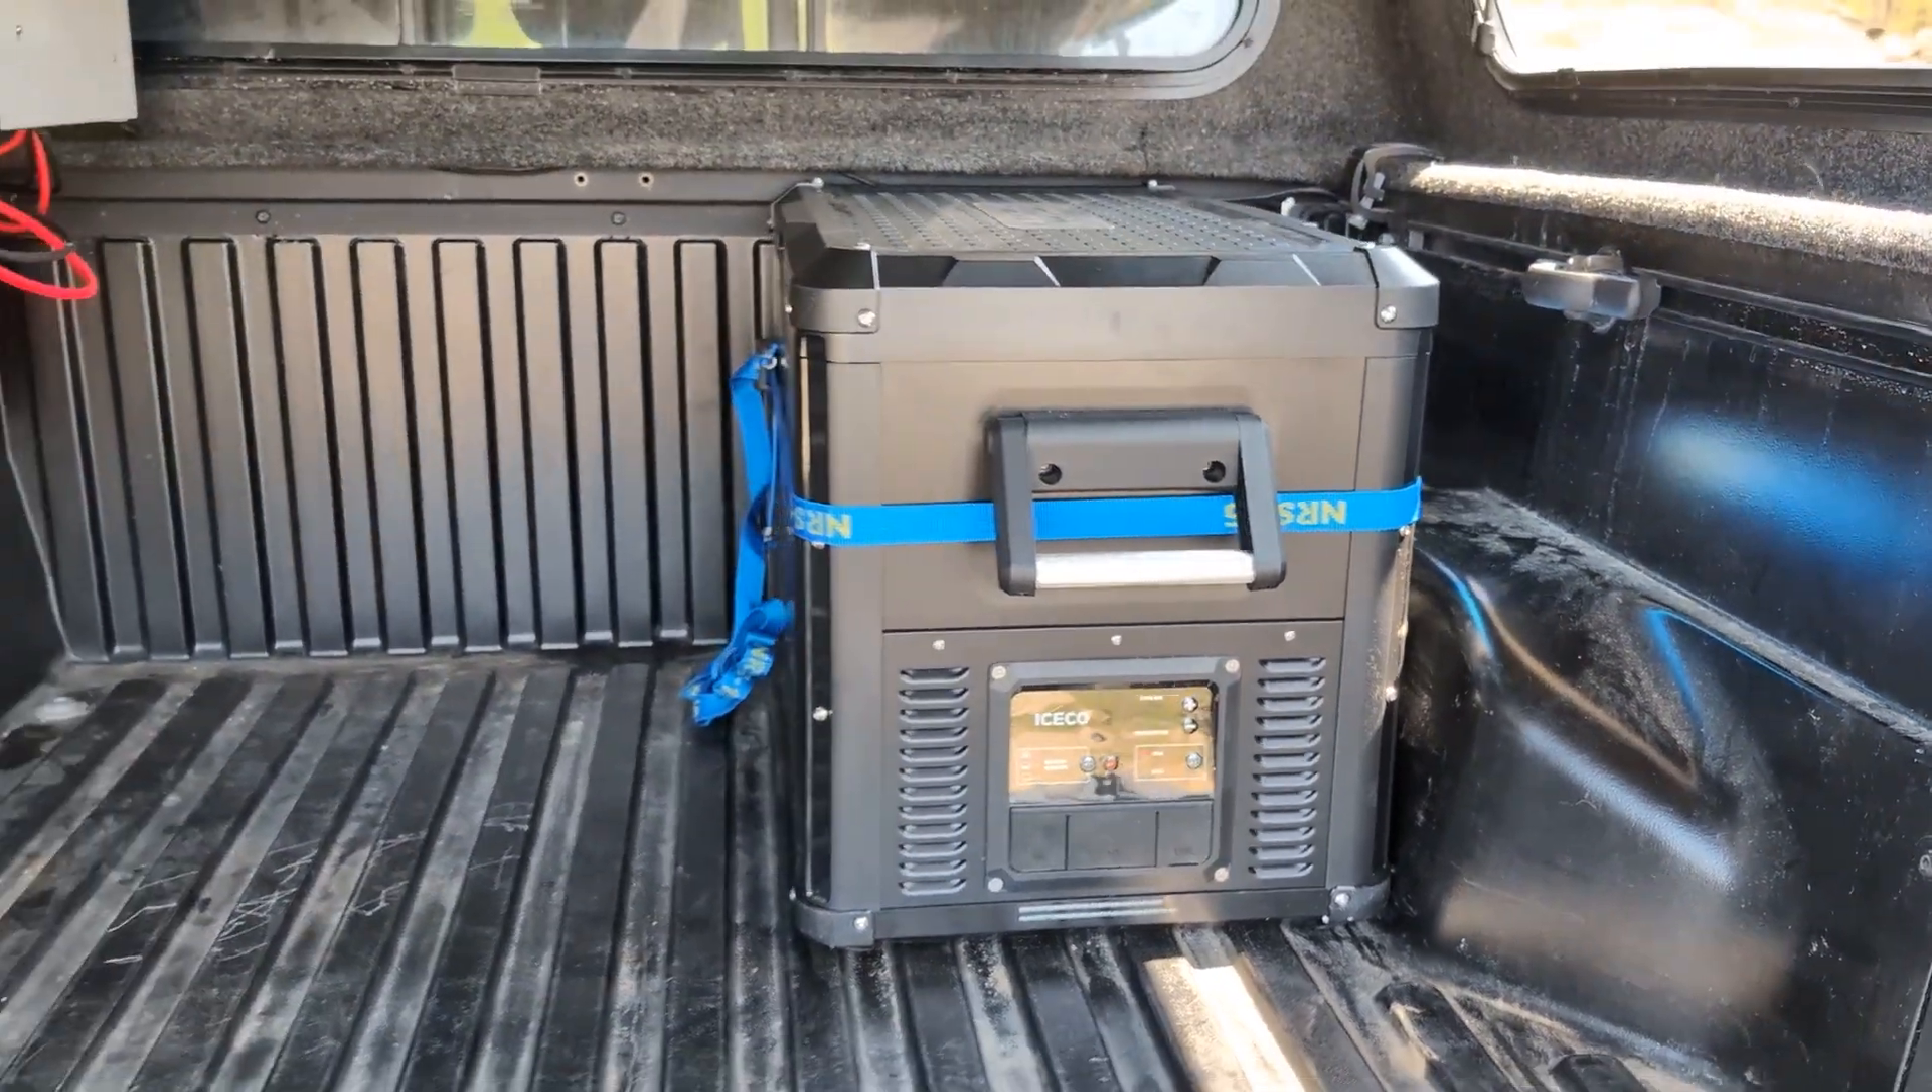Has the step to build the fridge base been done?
No.